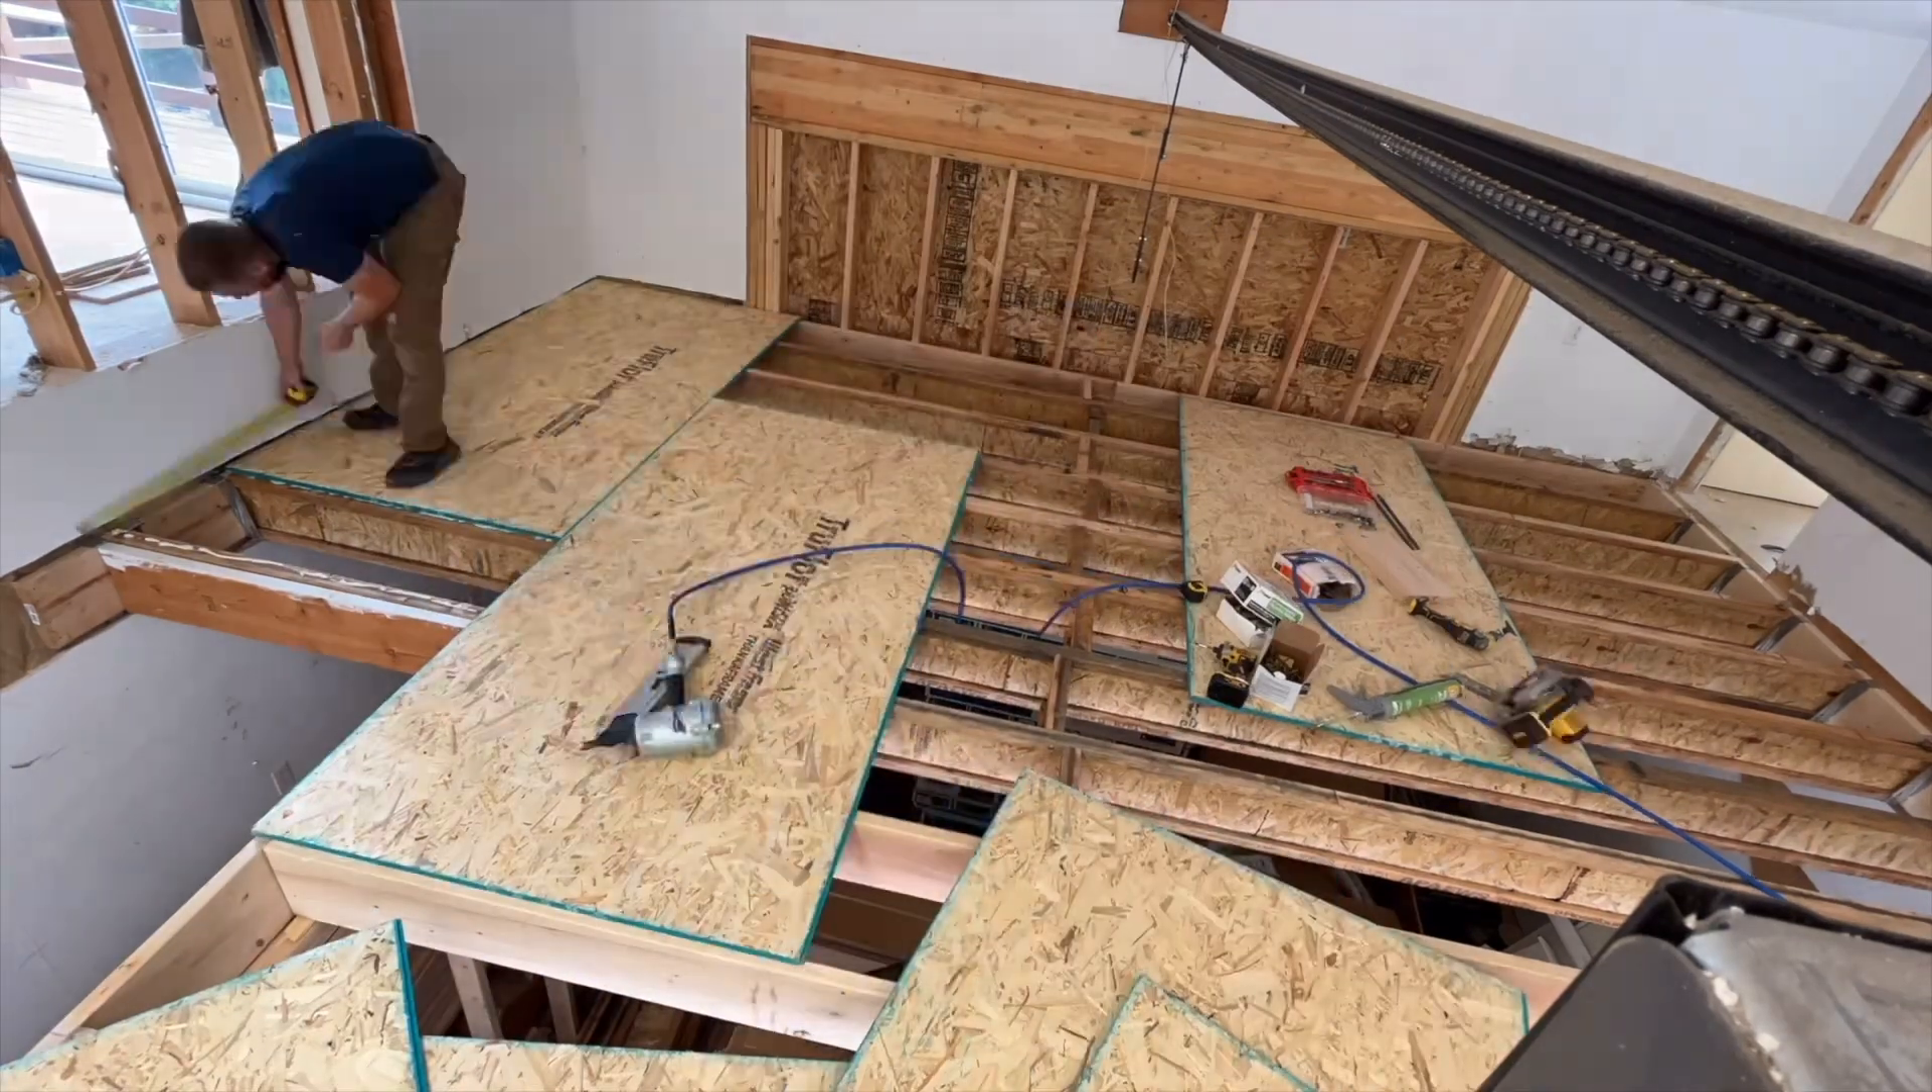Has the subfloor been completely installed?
No.